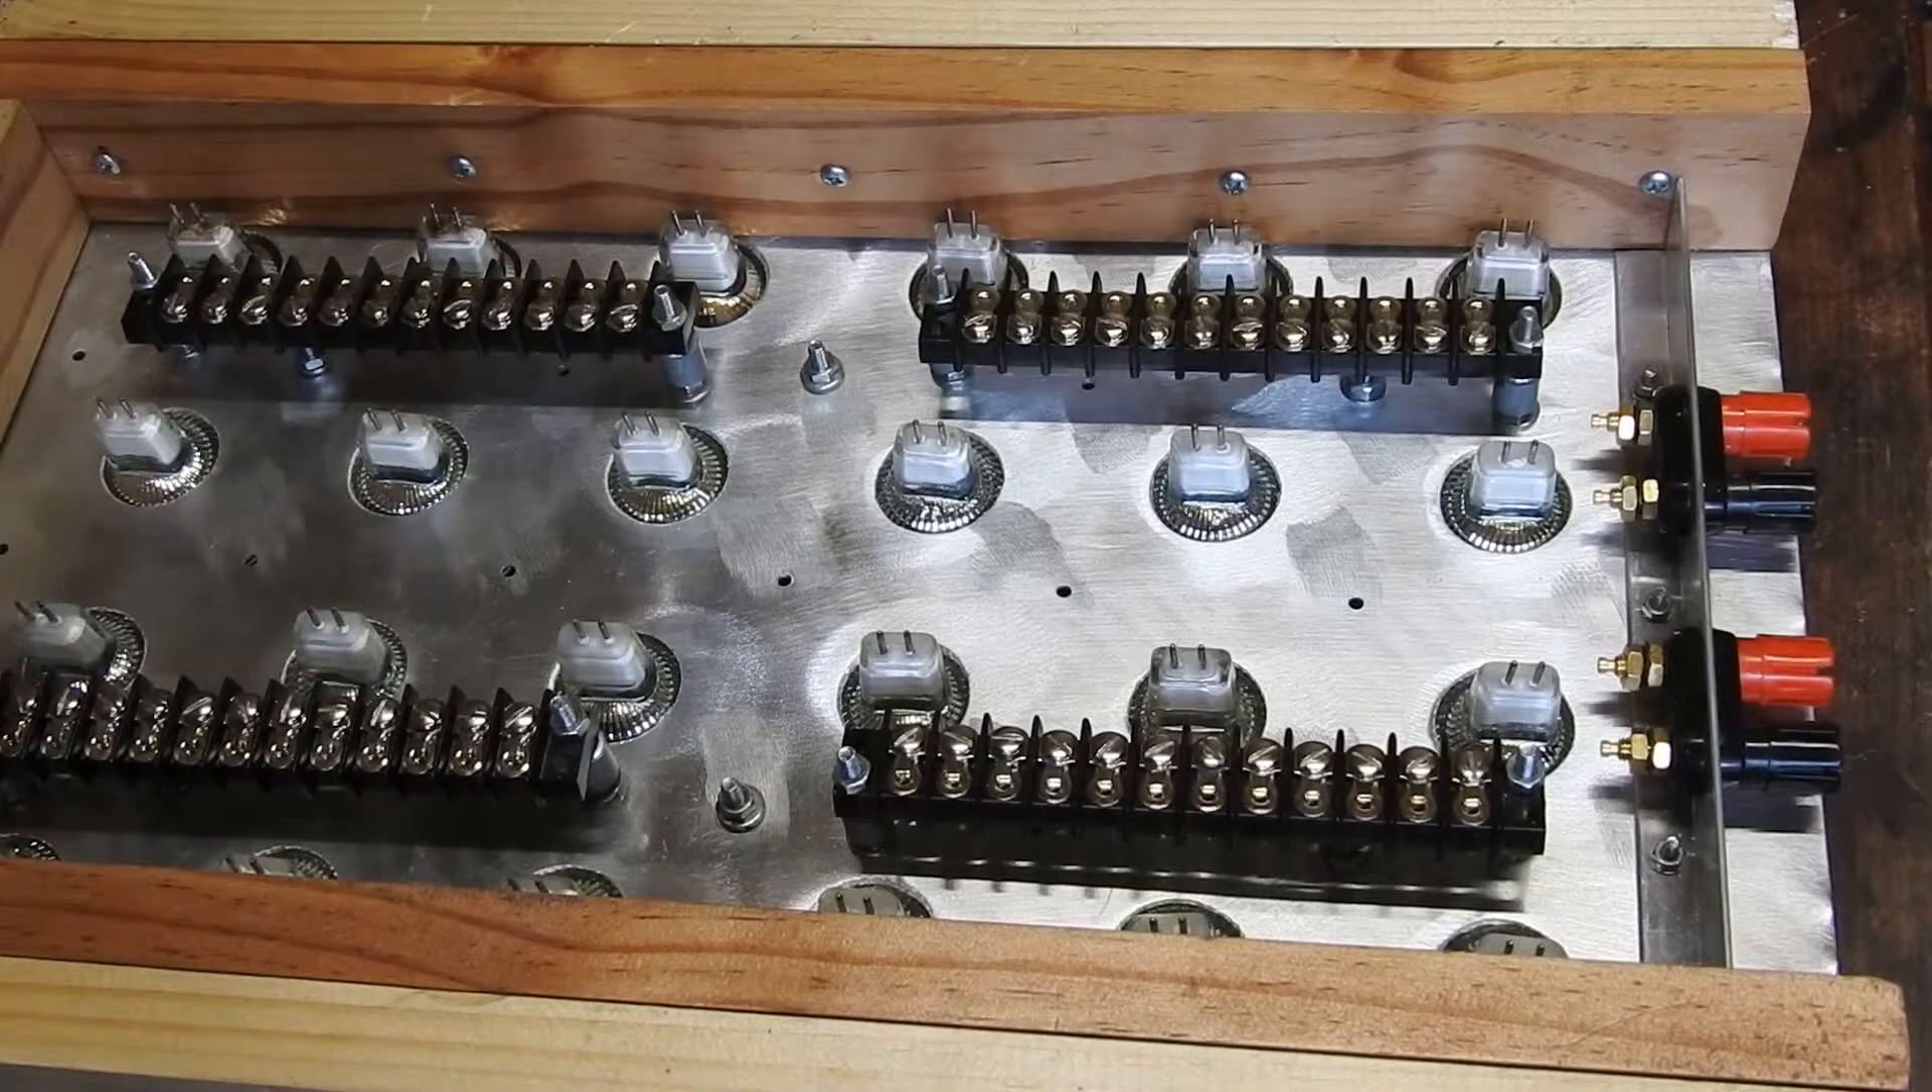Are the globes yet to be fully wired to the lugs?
Yes.